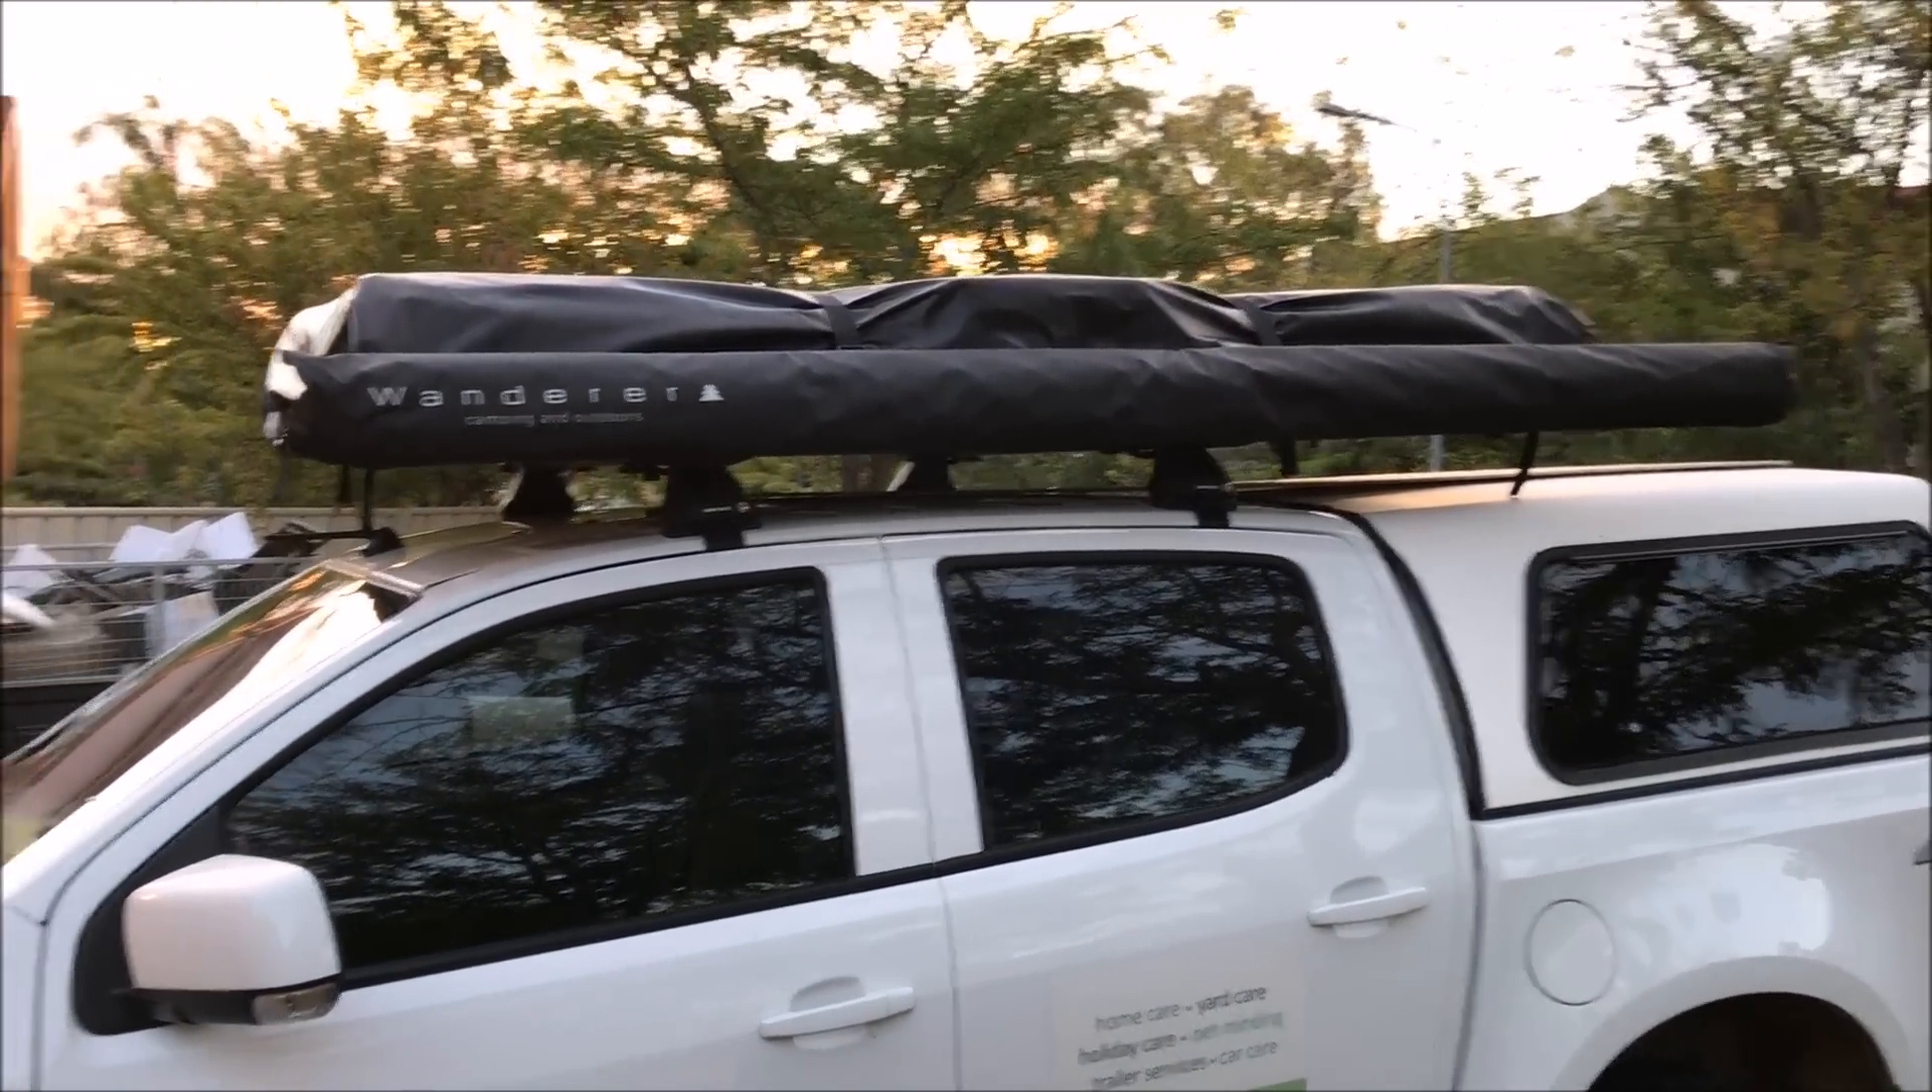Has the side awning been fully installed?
Yes.